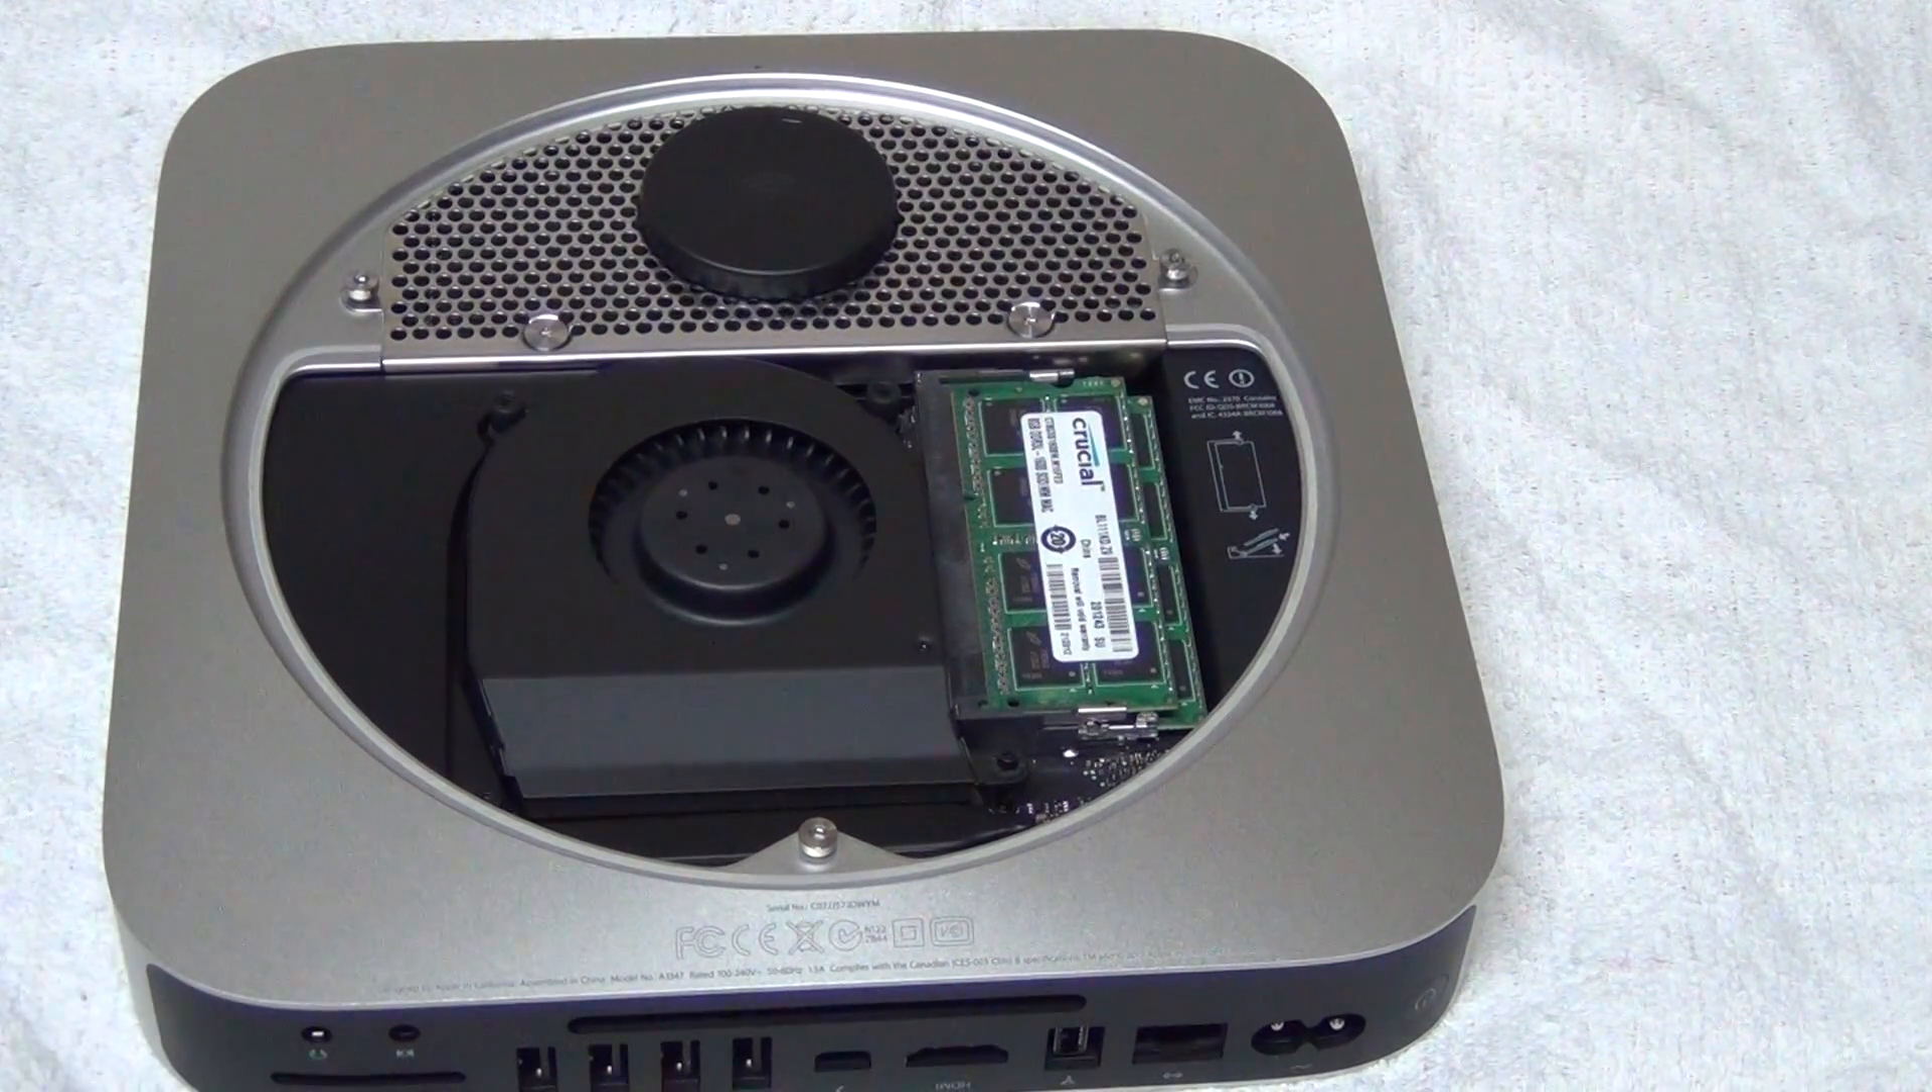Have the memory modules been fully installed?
Yes.